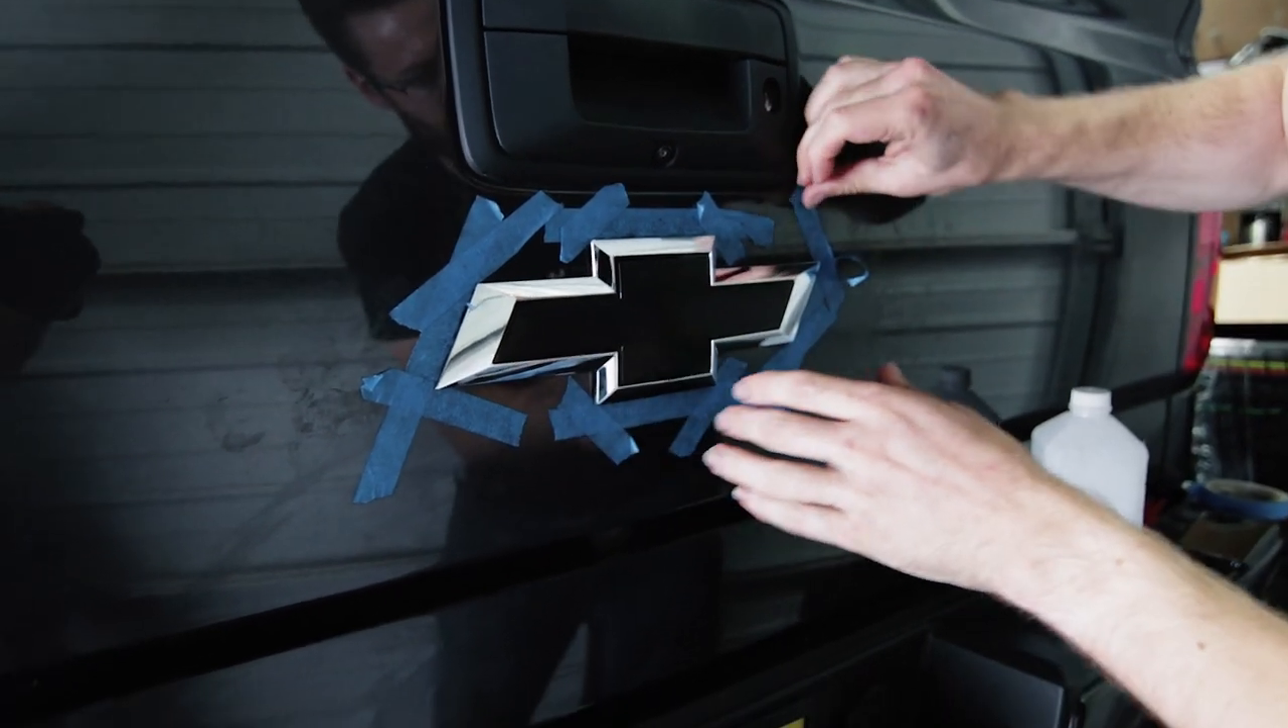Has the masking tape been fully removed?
No.